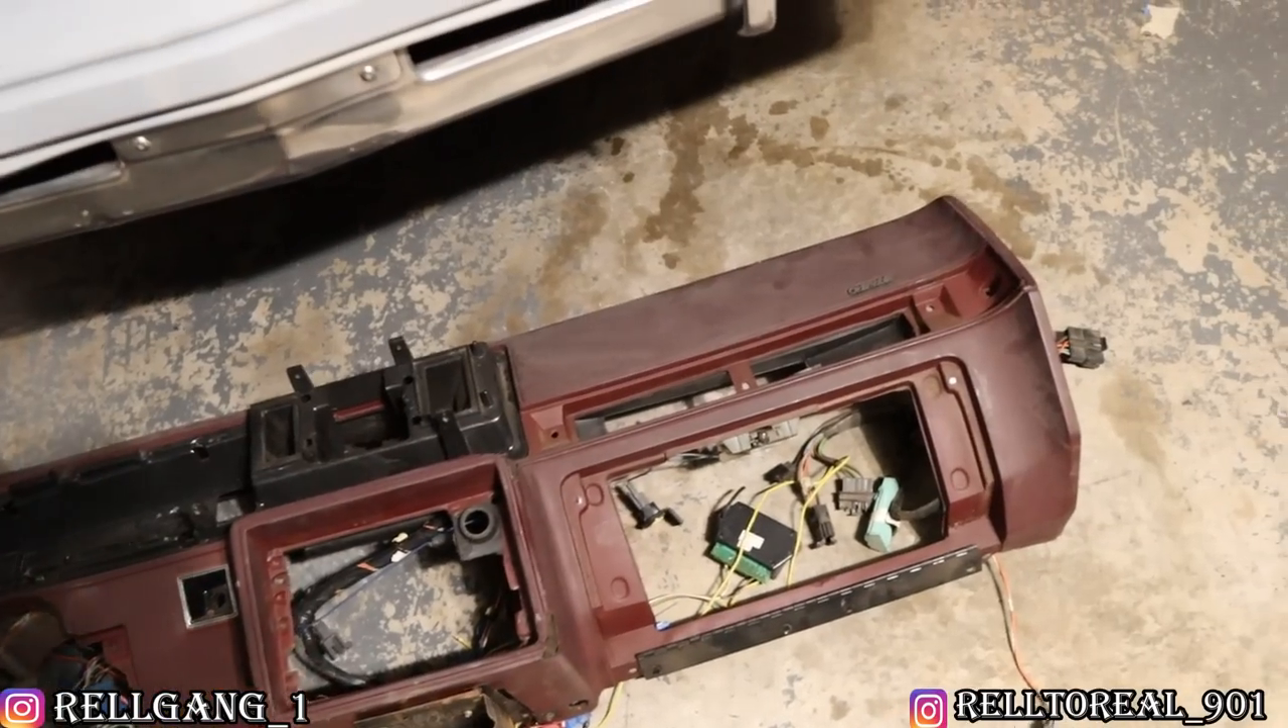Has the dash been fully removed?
Yes.